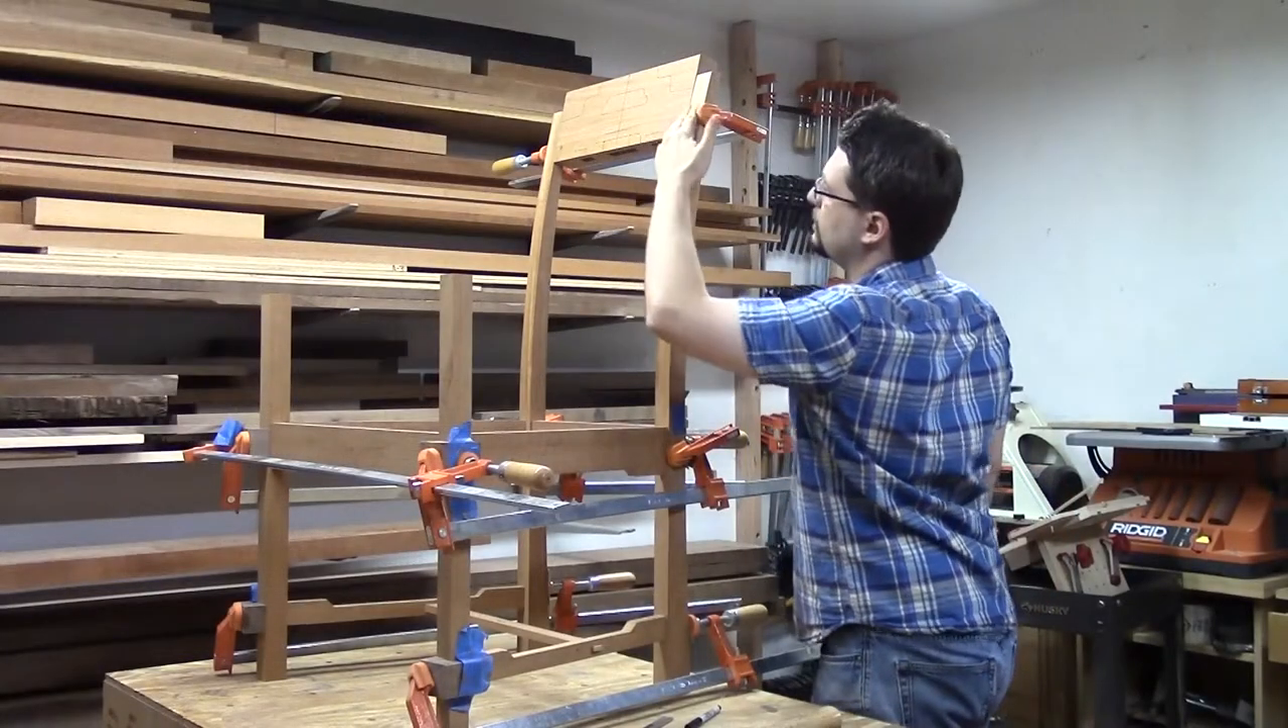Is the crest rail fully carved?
No.